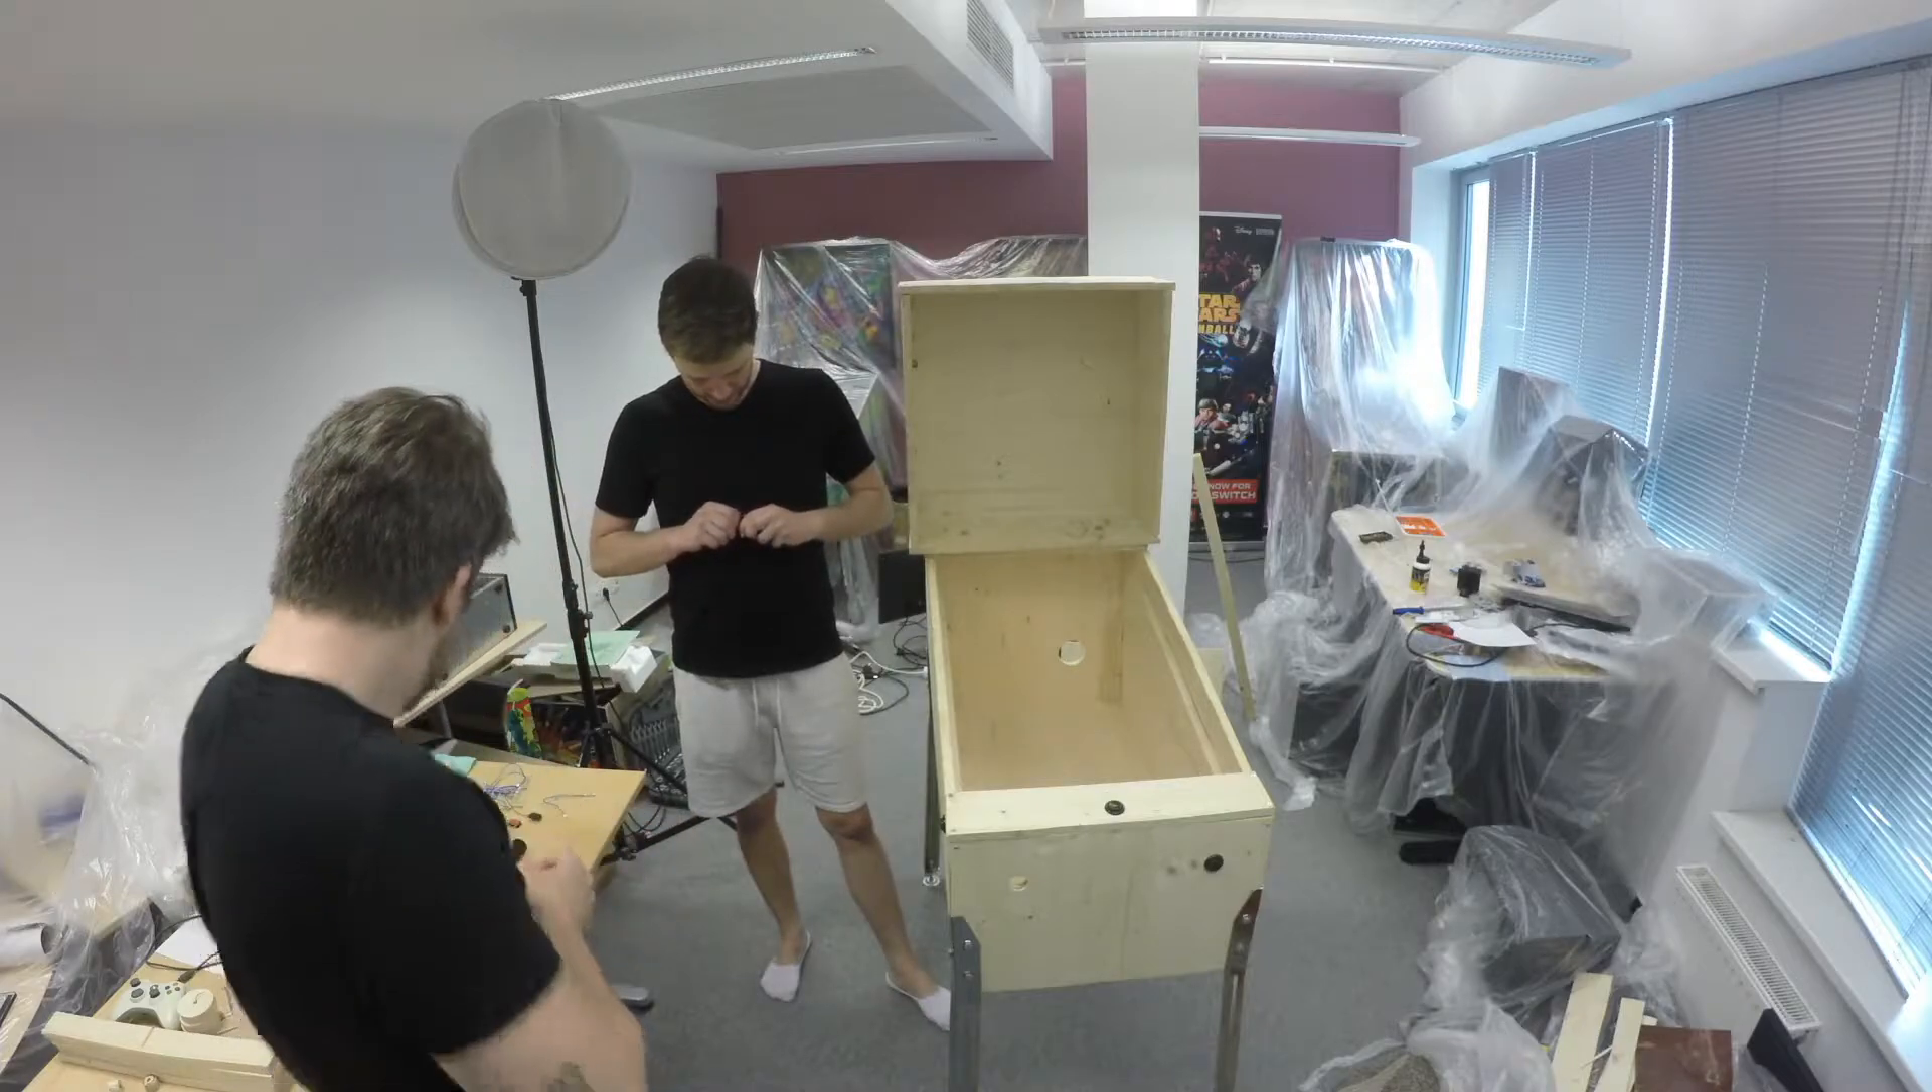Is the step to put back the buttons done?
No.